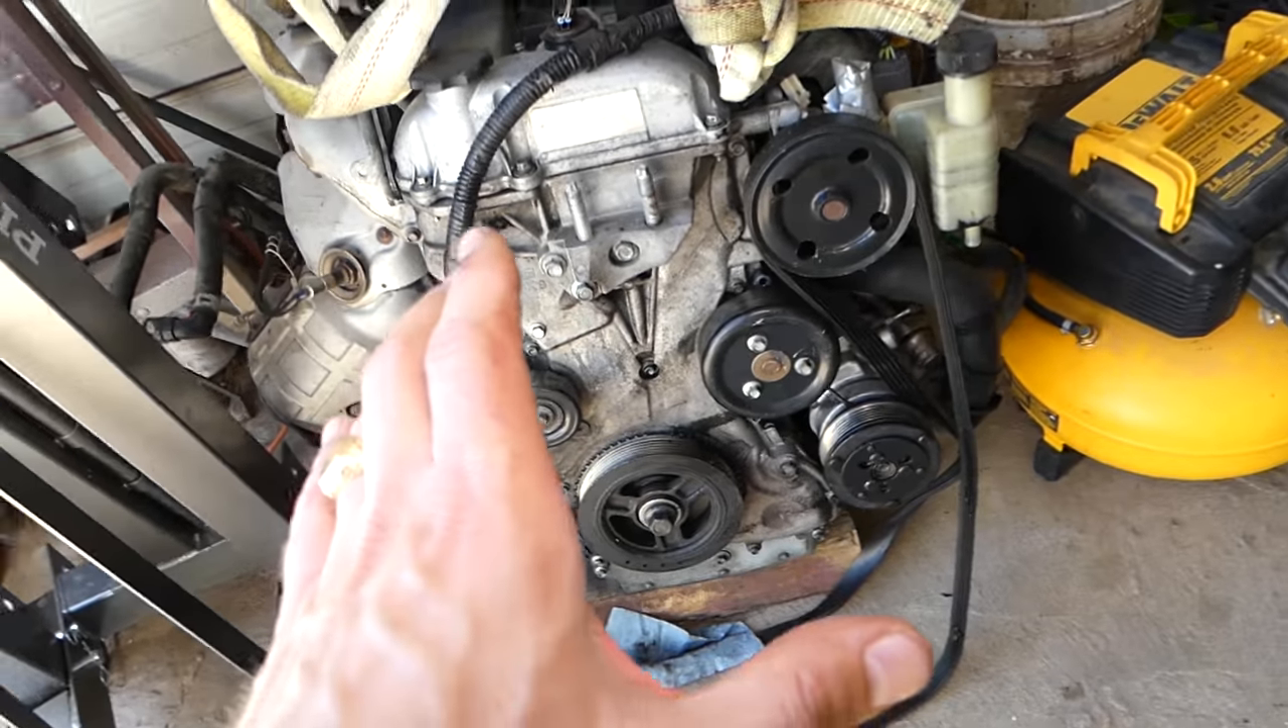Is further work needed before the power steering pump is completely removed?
Yes.